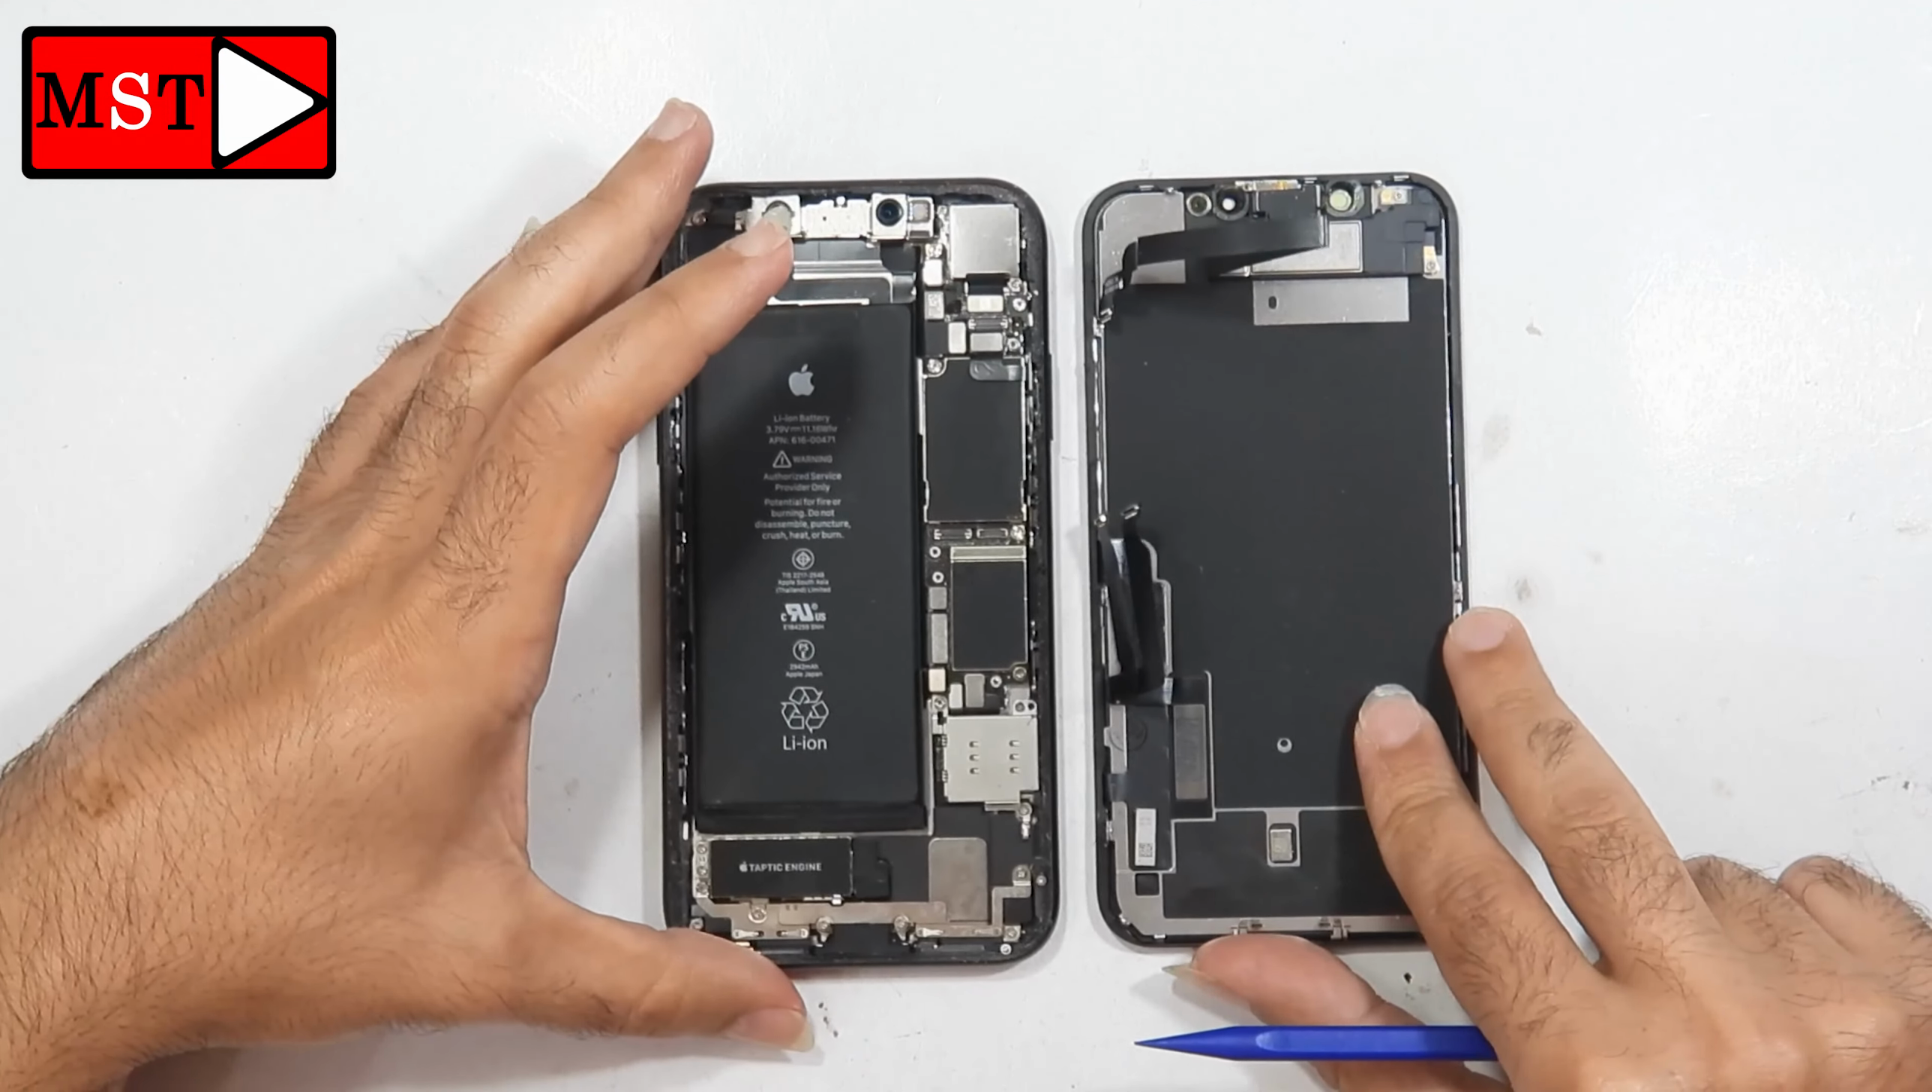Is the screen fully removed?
Yes.